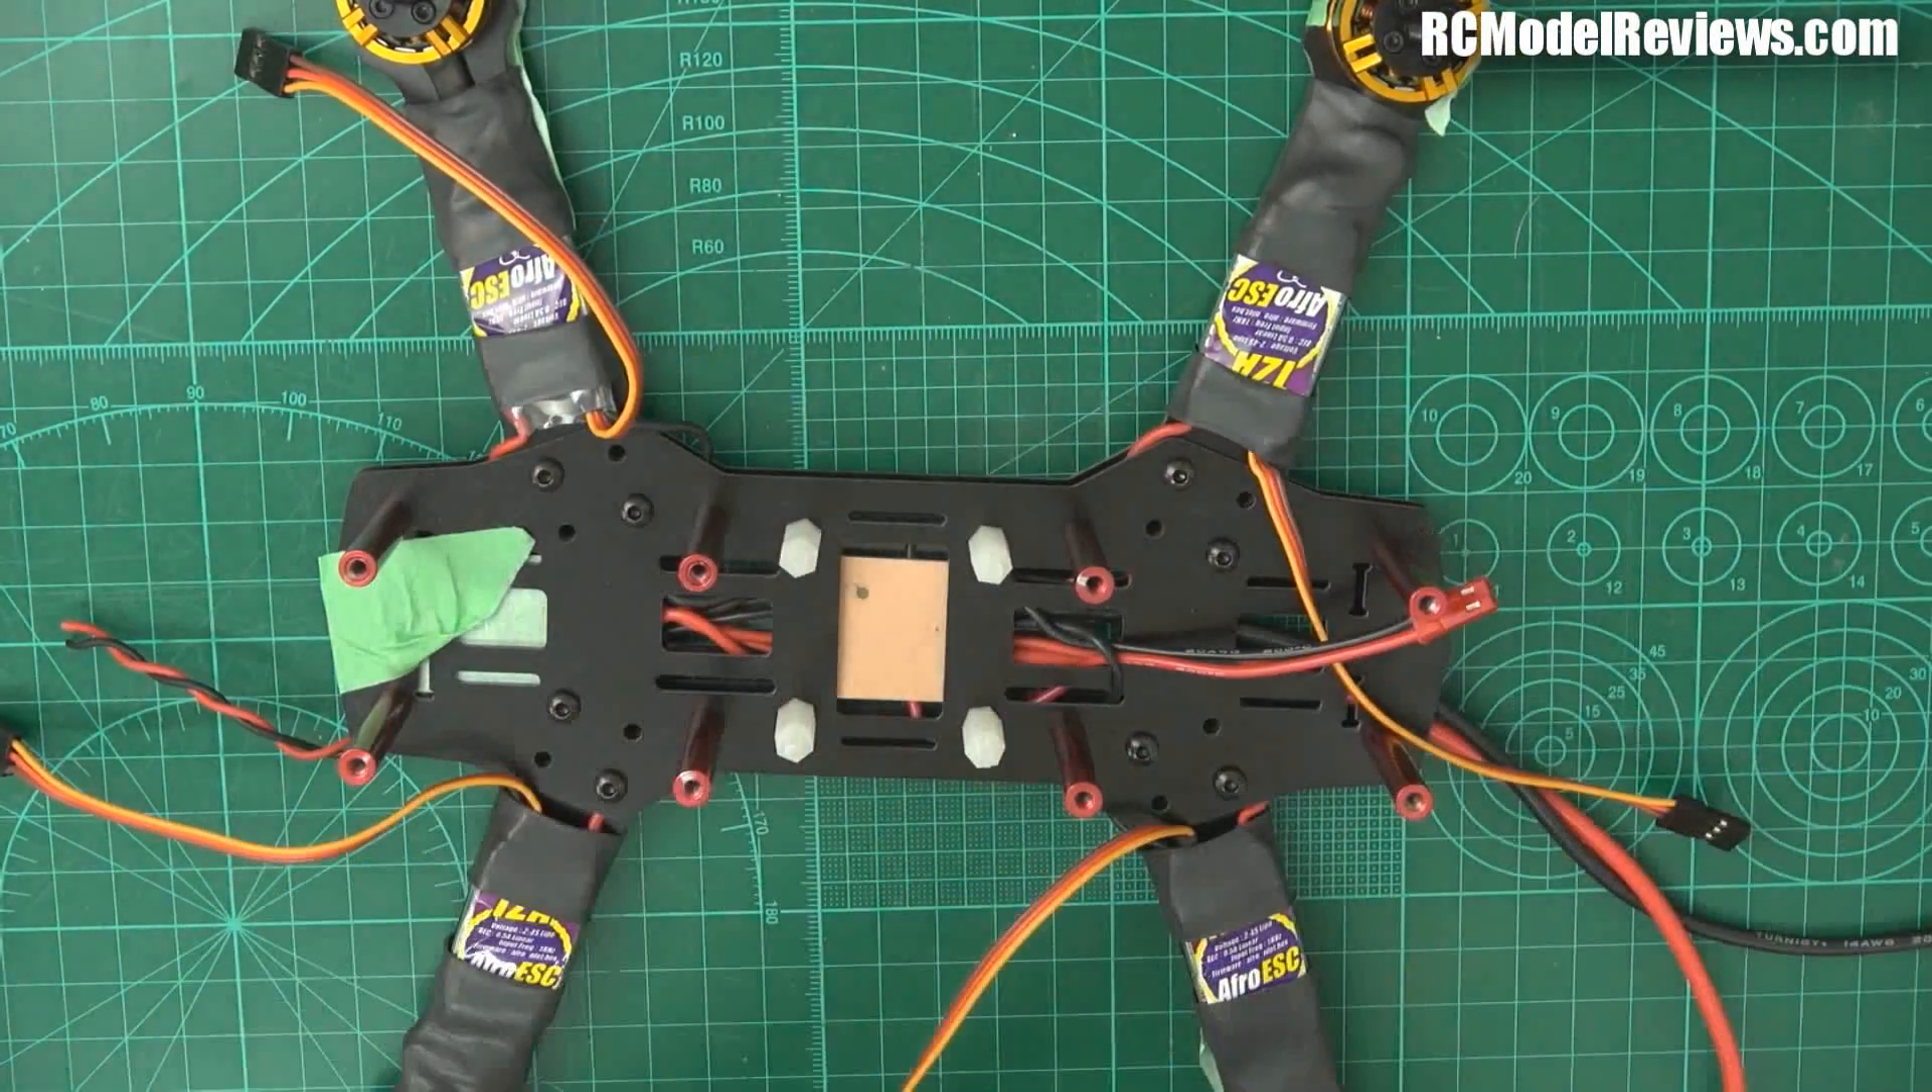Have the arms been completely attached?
Yes.